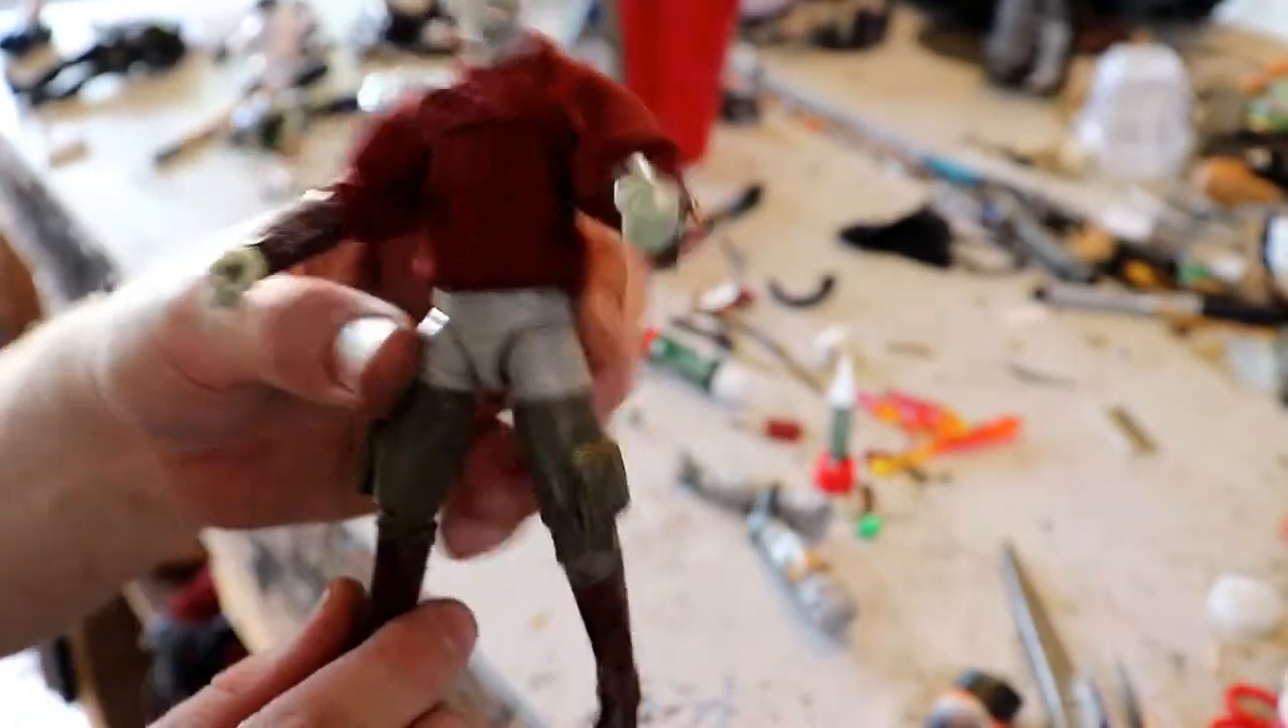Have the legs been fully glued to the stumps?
Yes.